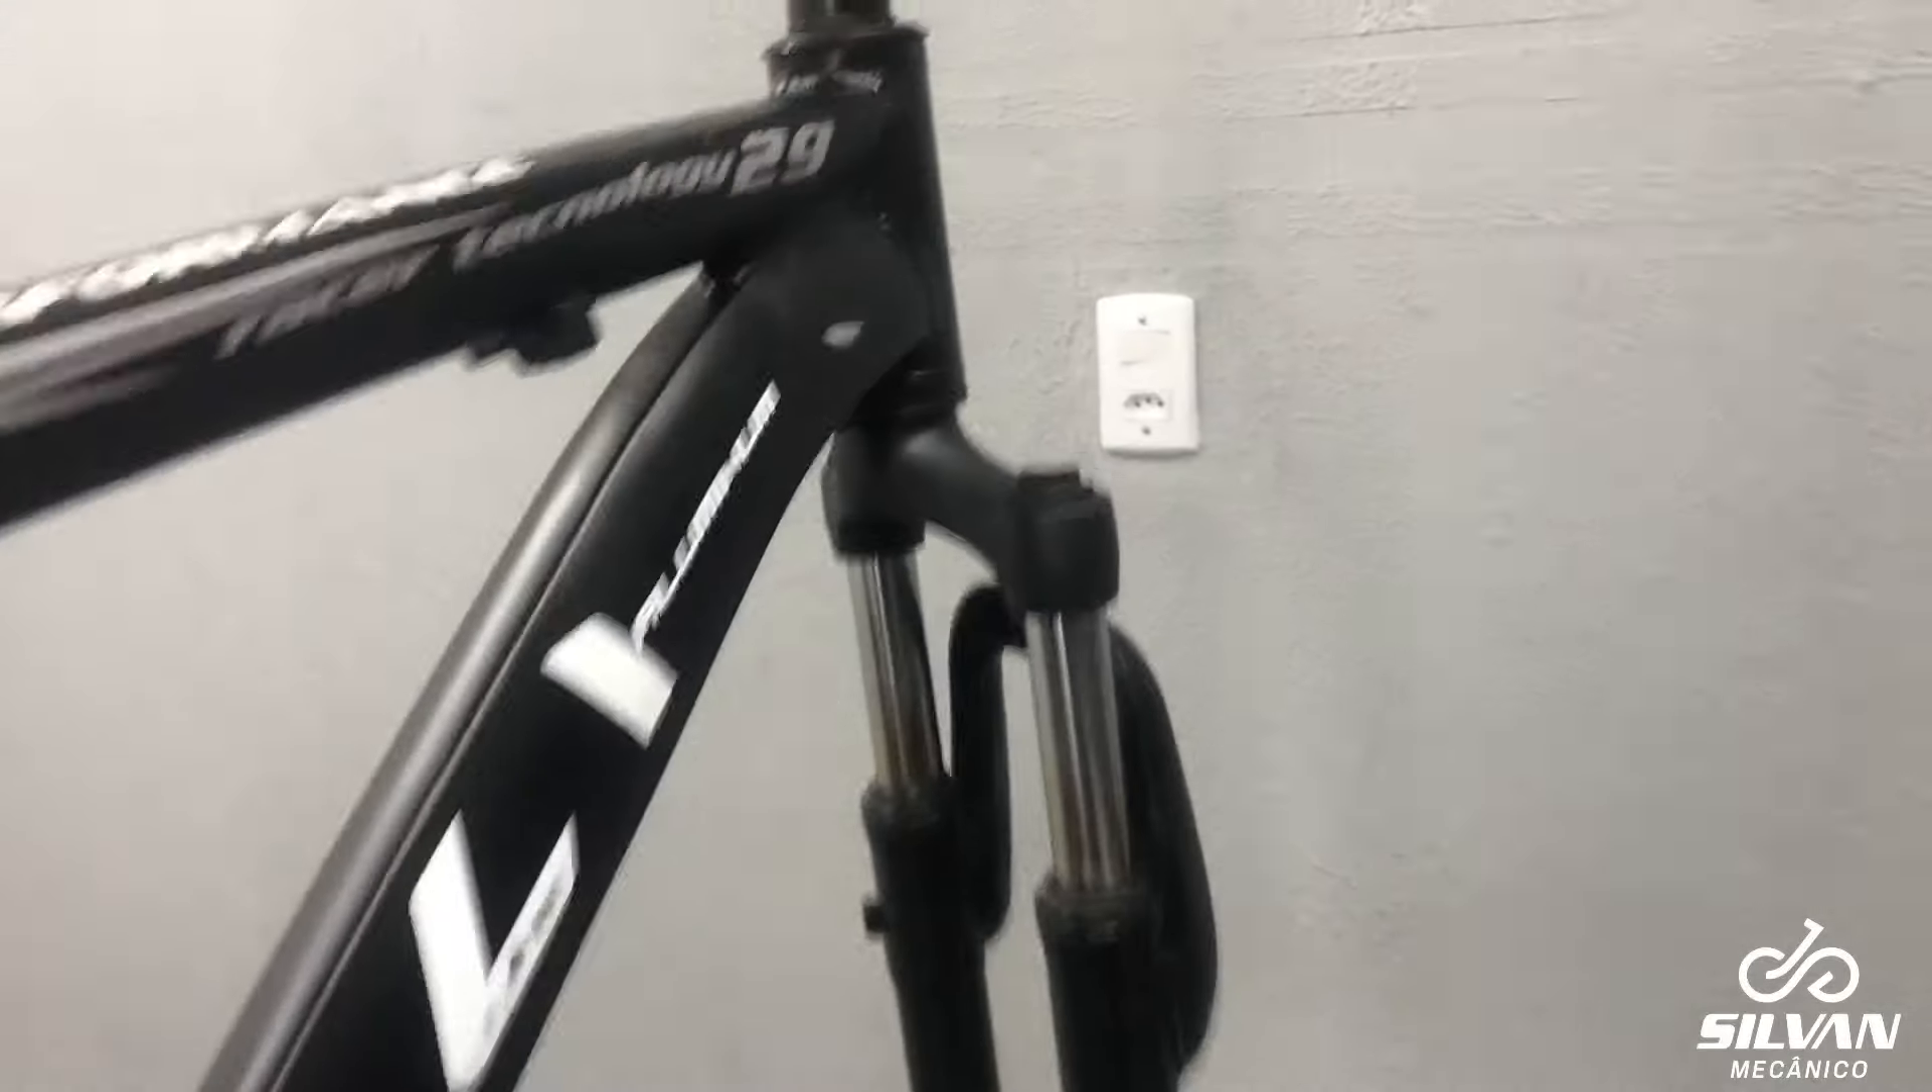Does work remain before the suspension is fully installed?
No.